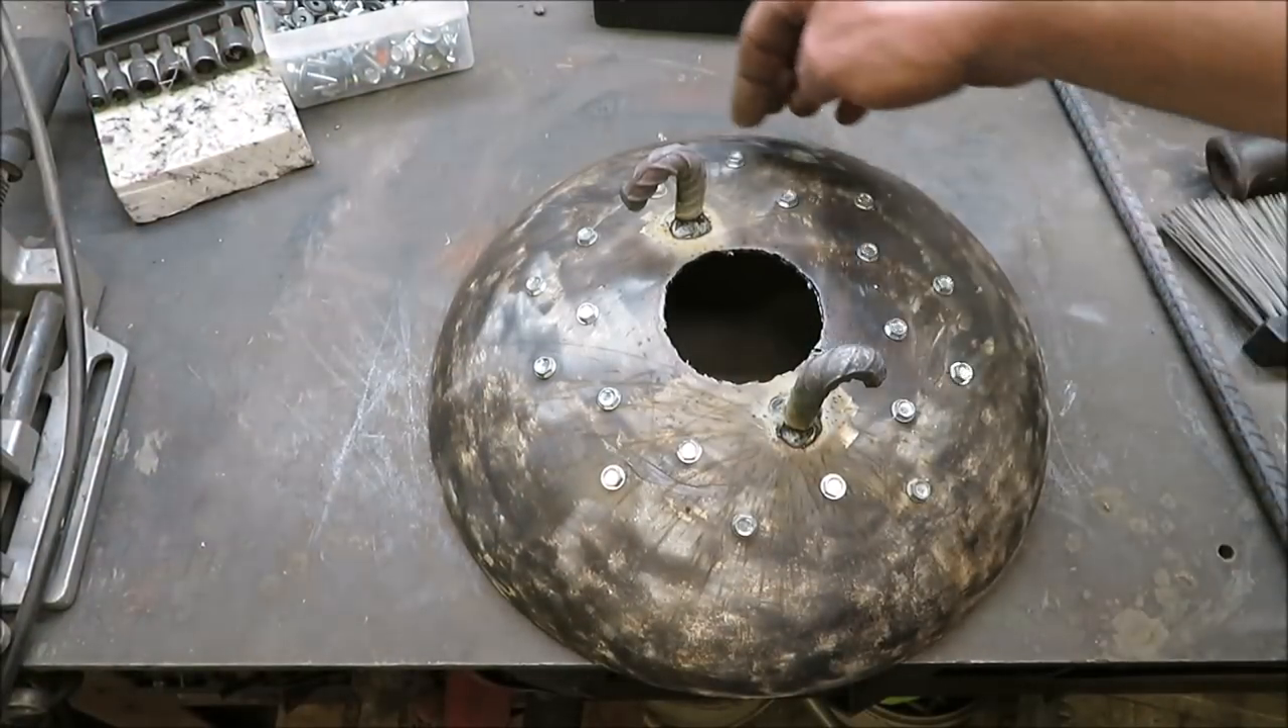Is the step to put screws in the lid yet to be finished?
No.